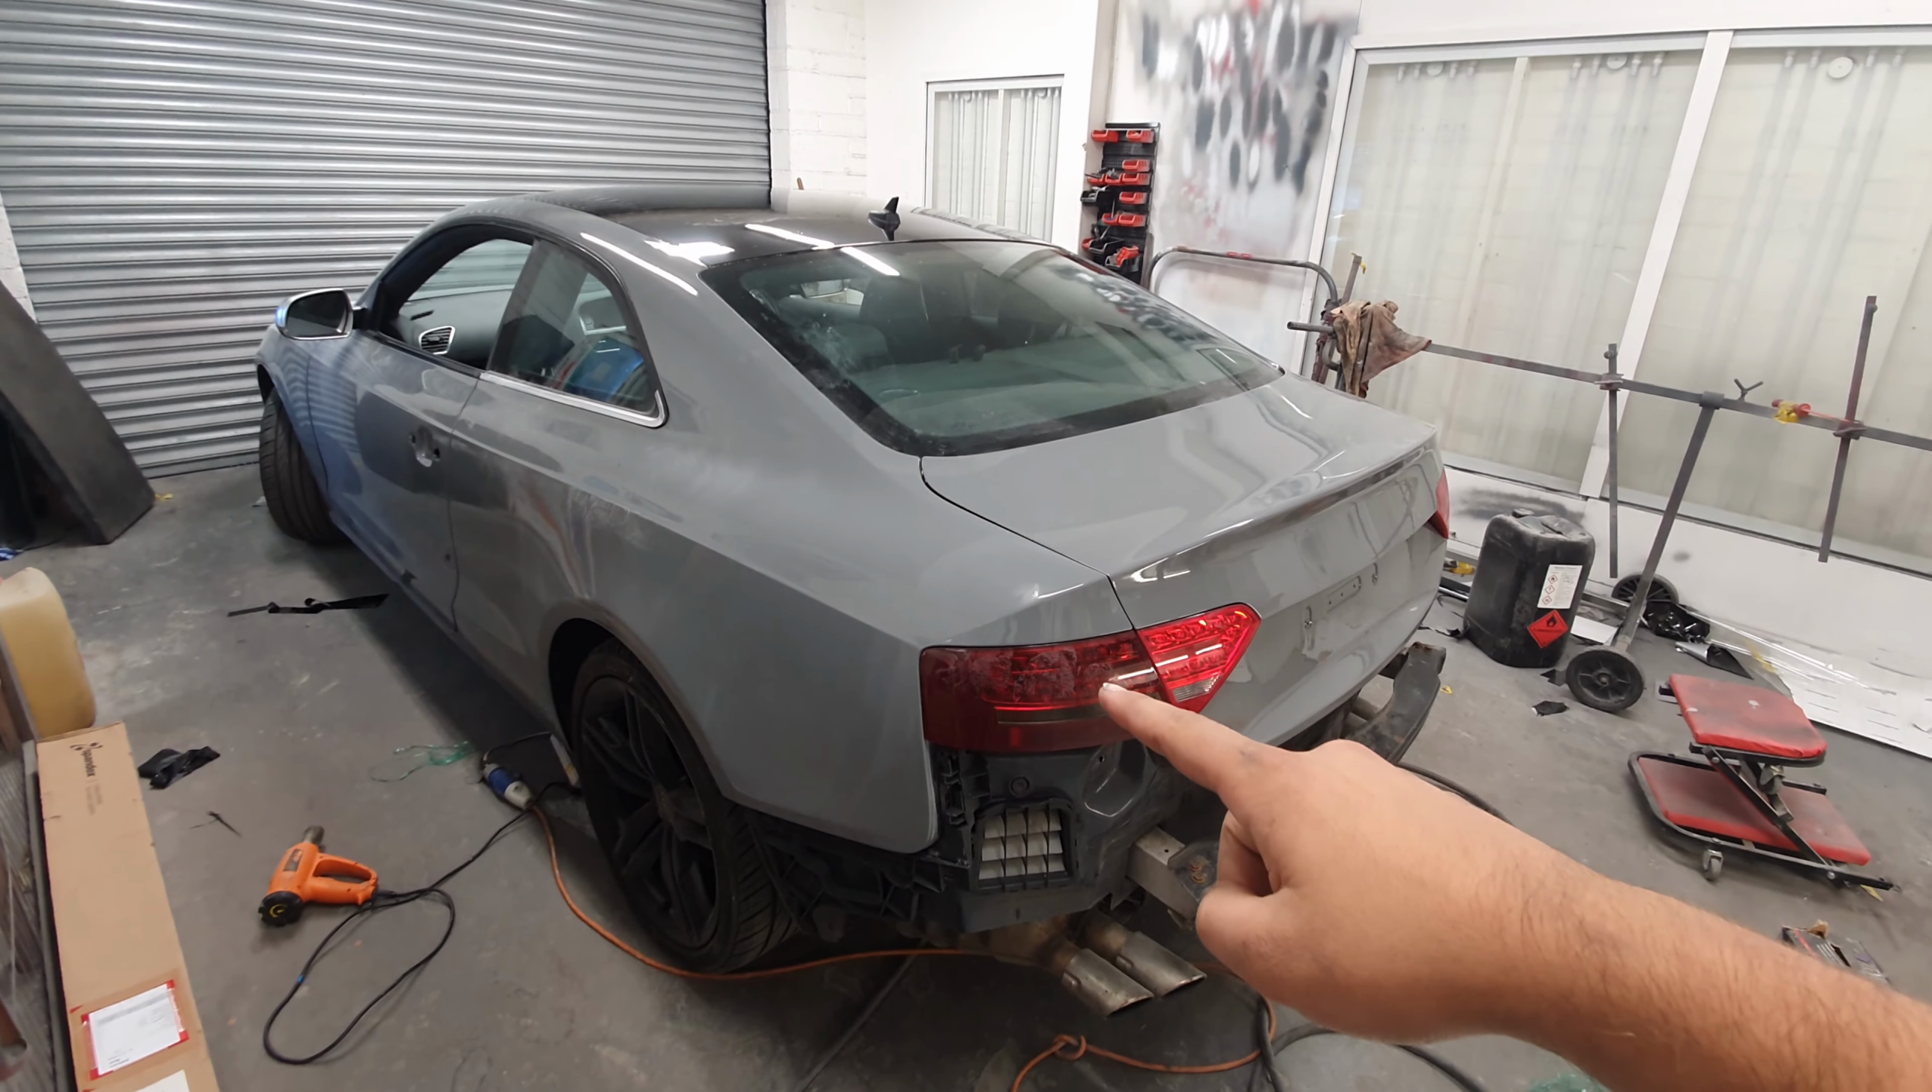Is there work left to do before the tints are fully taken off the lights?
Yes.